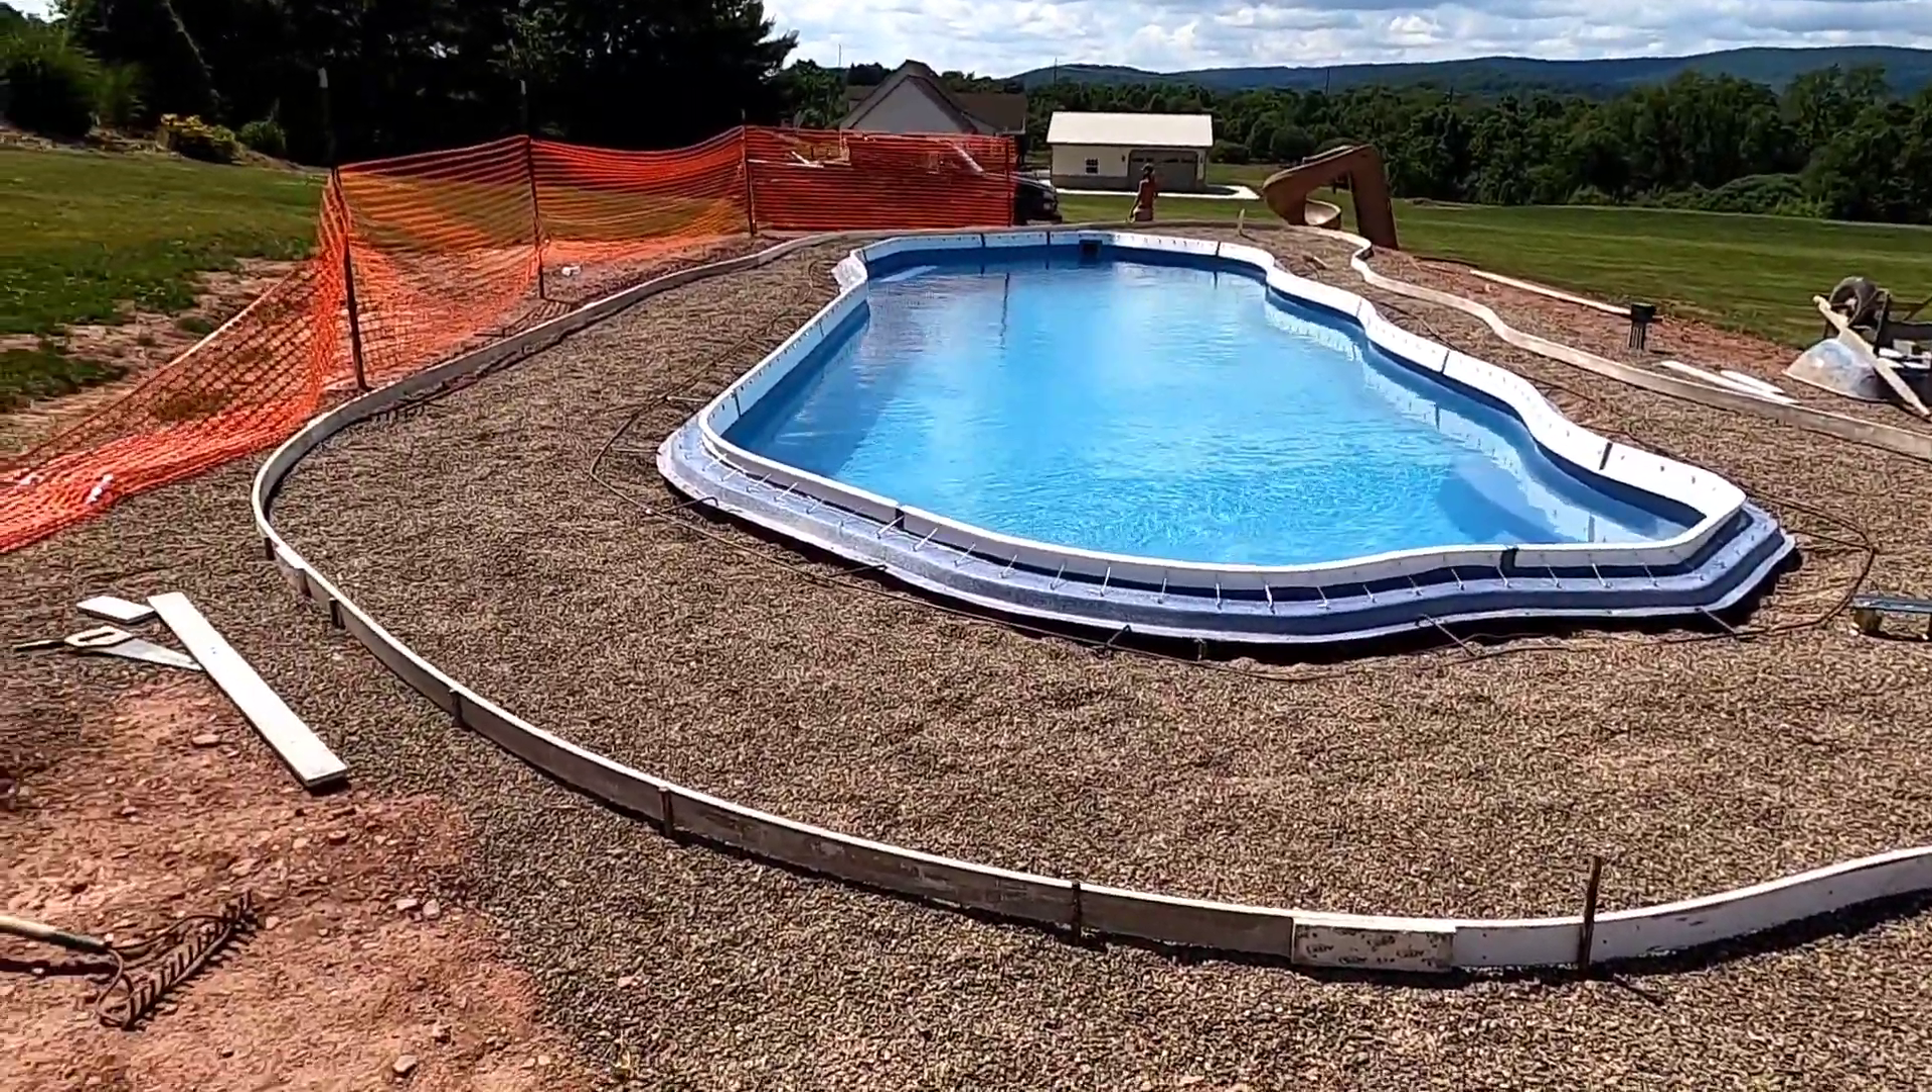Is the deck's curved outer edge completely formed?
Yes.